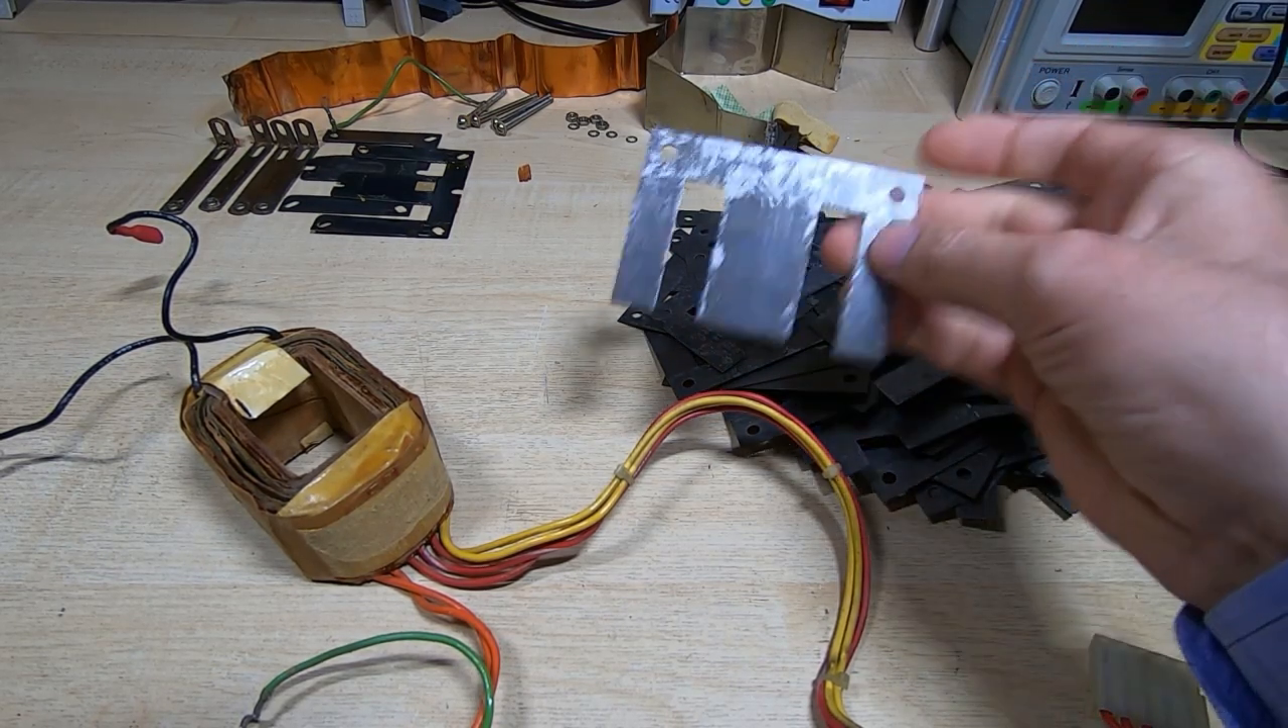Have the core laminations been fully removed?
Yes.